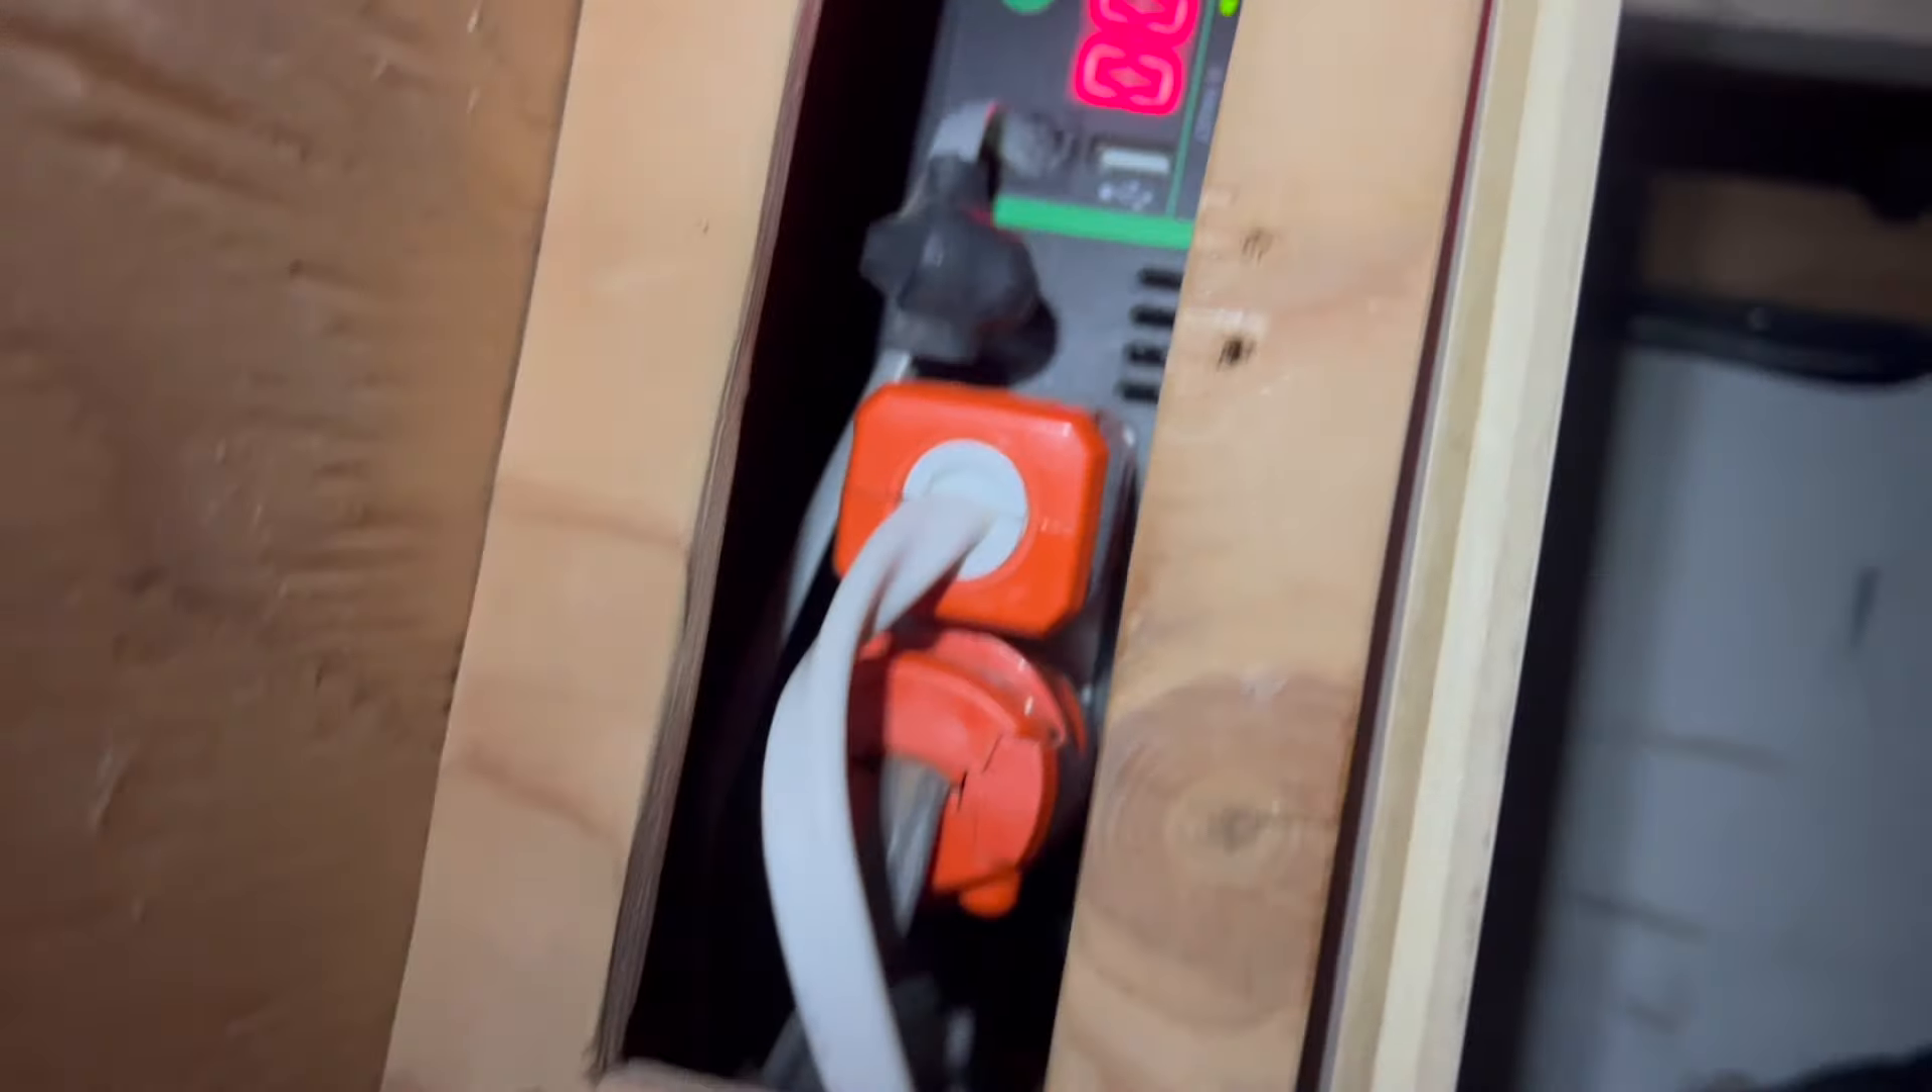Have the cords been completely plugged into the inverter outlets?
Yes.